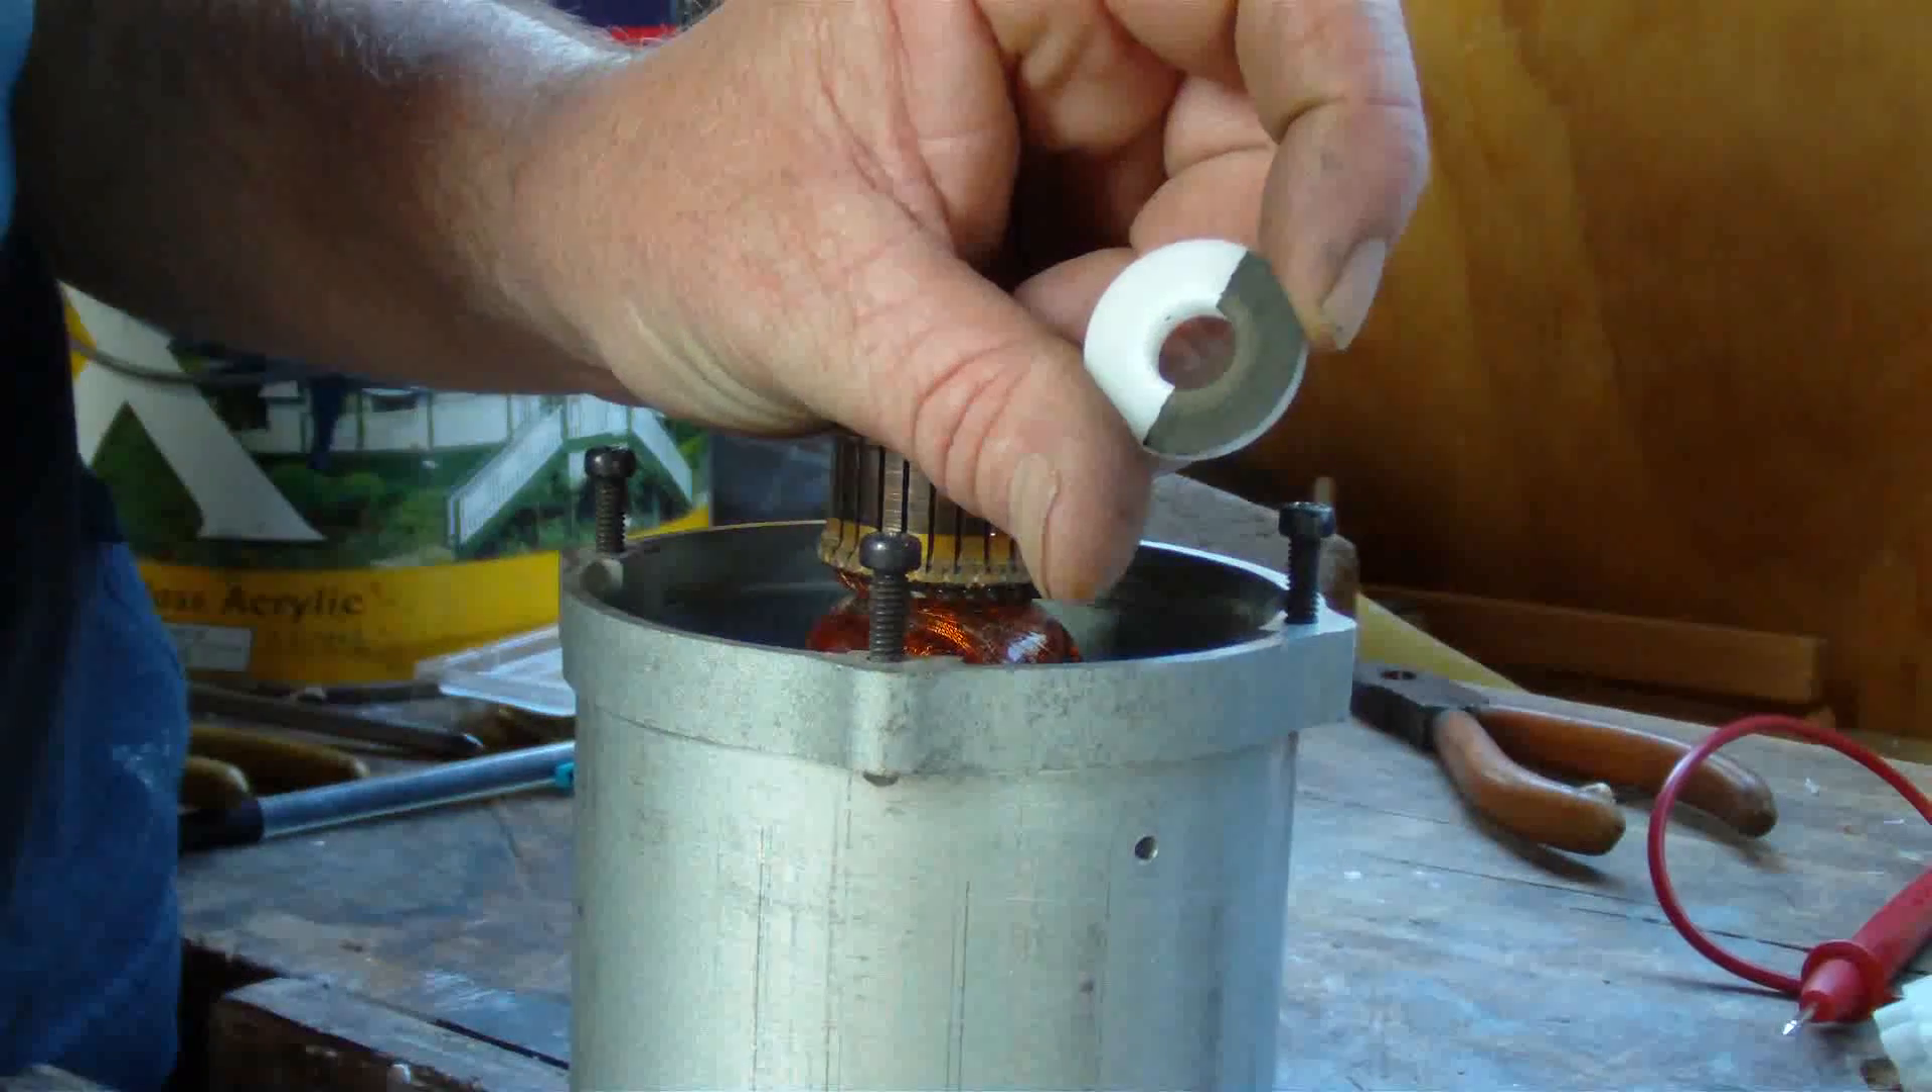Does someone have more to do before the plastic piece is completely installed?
Yes.